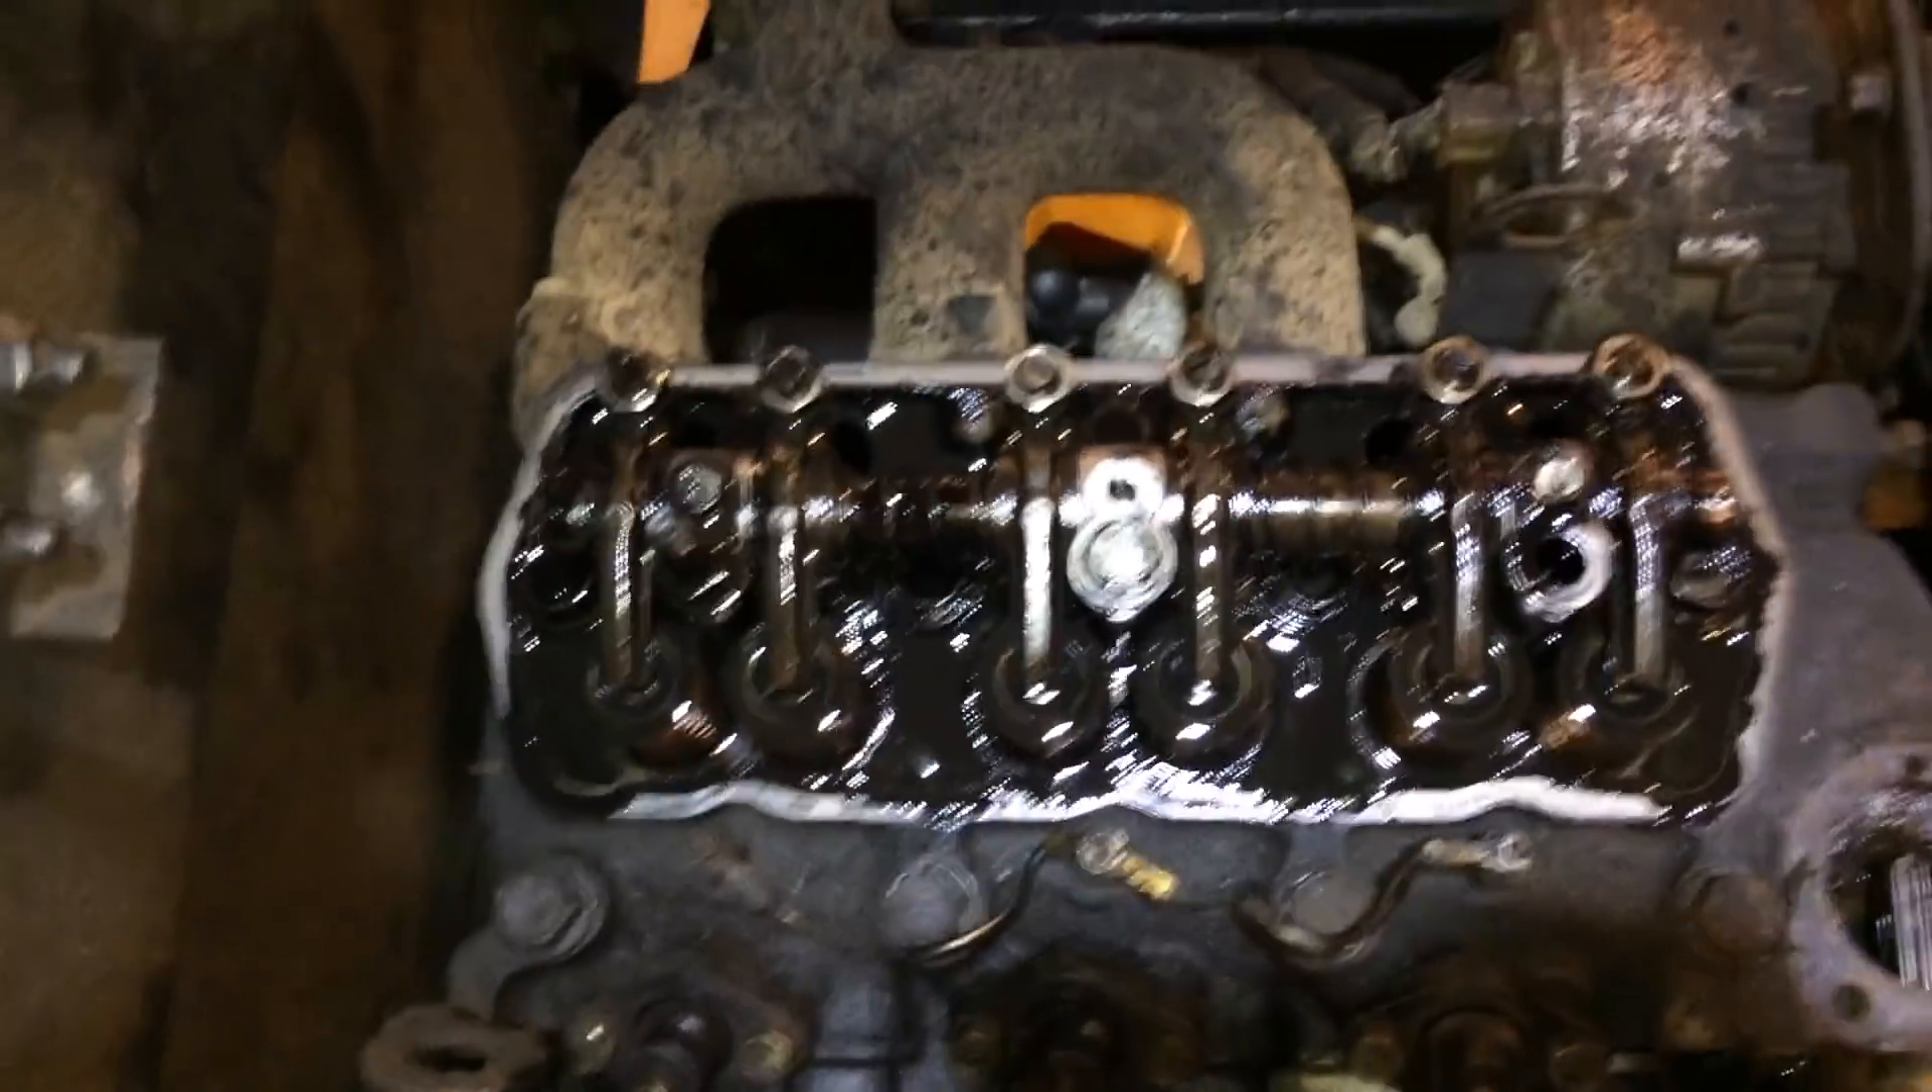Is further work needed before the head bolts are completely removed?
Yes.